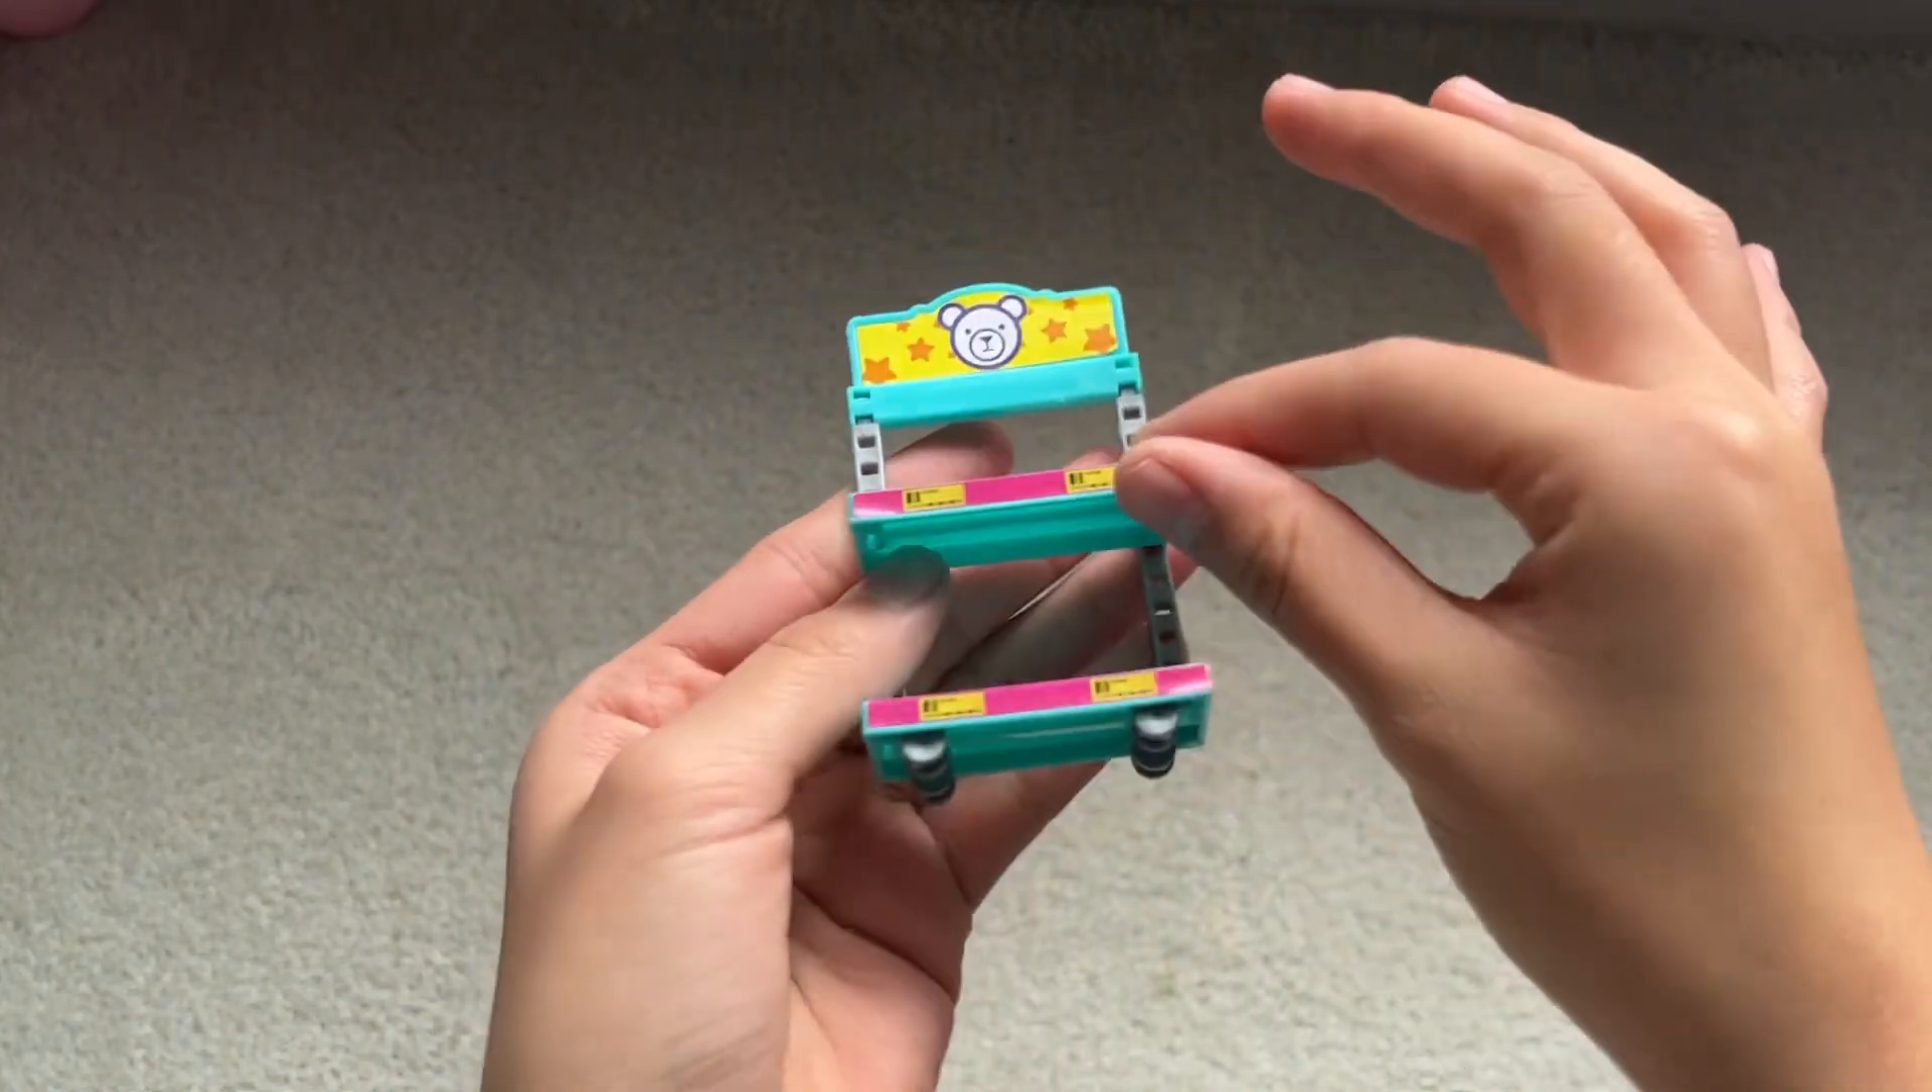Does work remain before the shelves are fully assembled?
No.